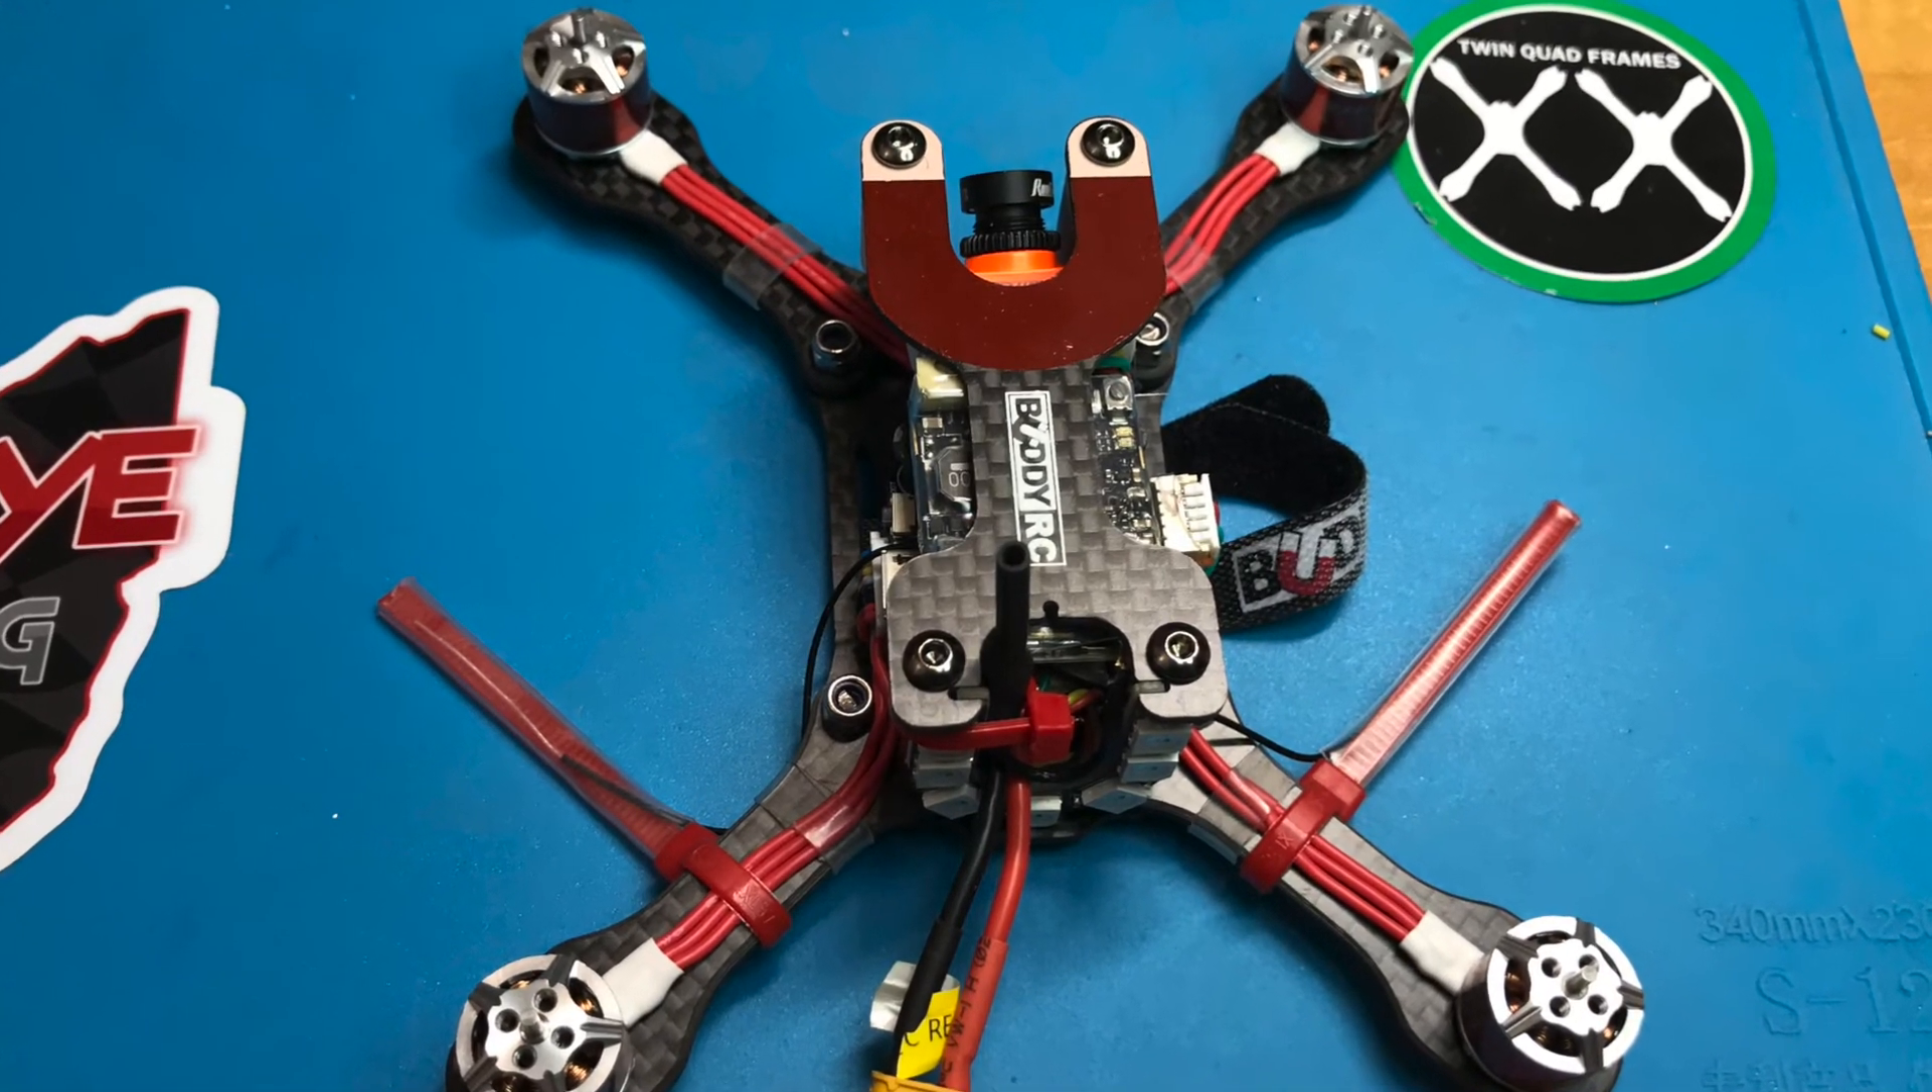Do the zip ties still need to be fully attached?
No.